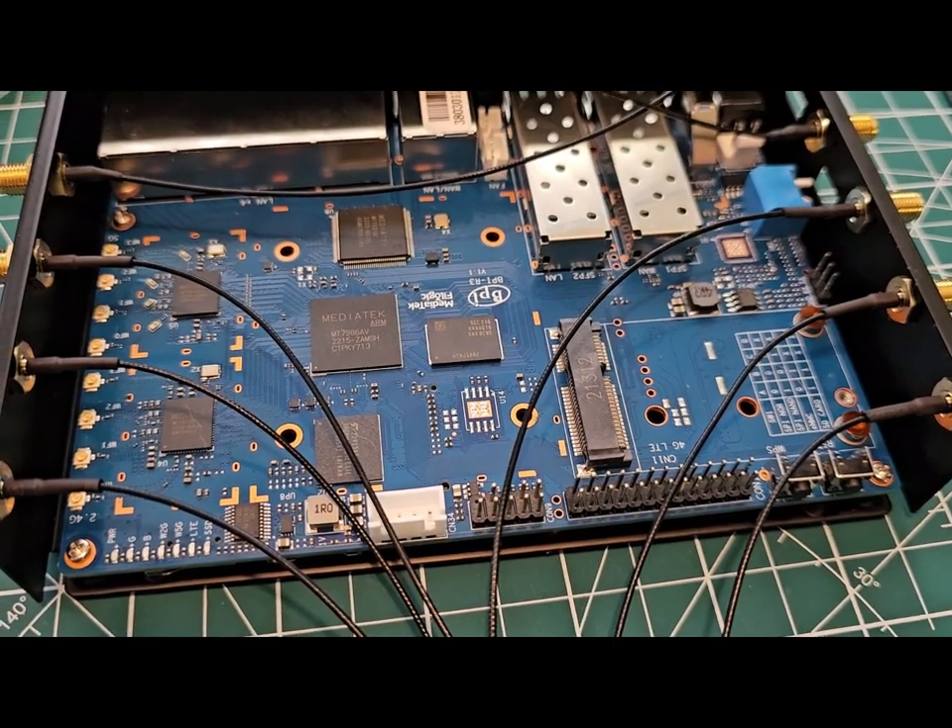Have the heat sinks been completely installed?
No.